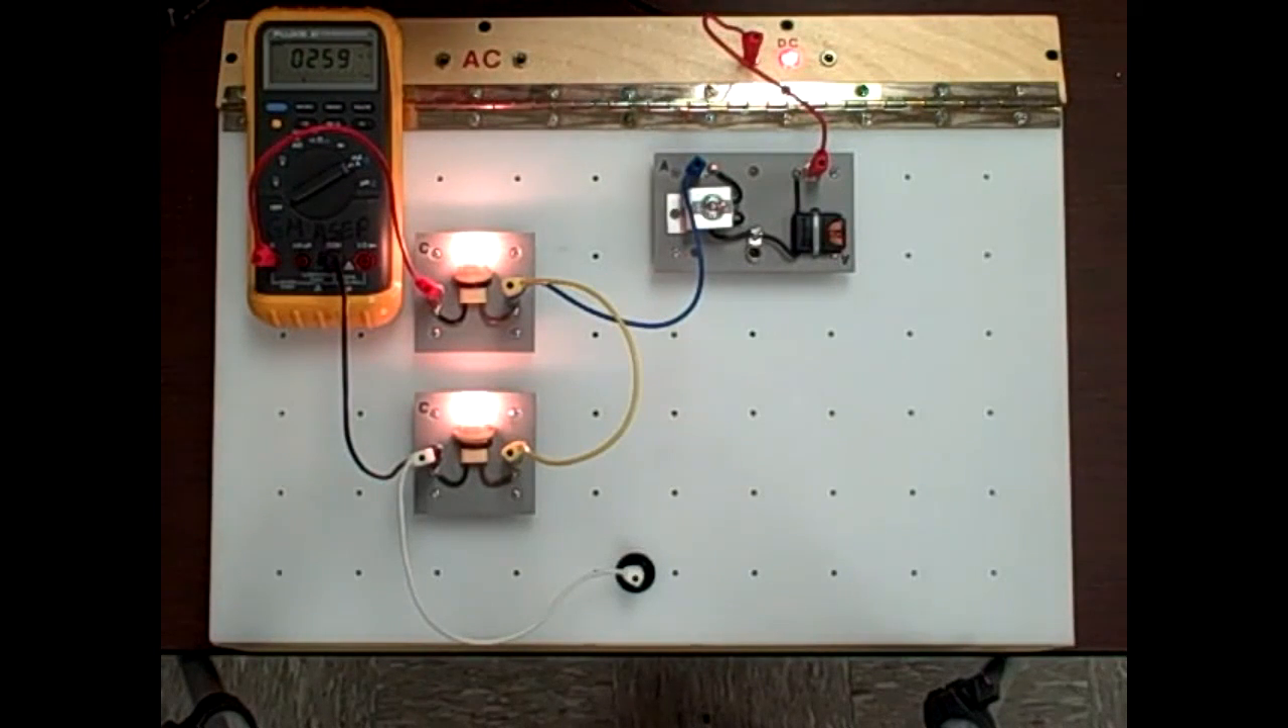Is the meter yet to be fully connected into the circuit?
No.